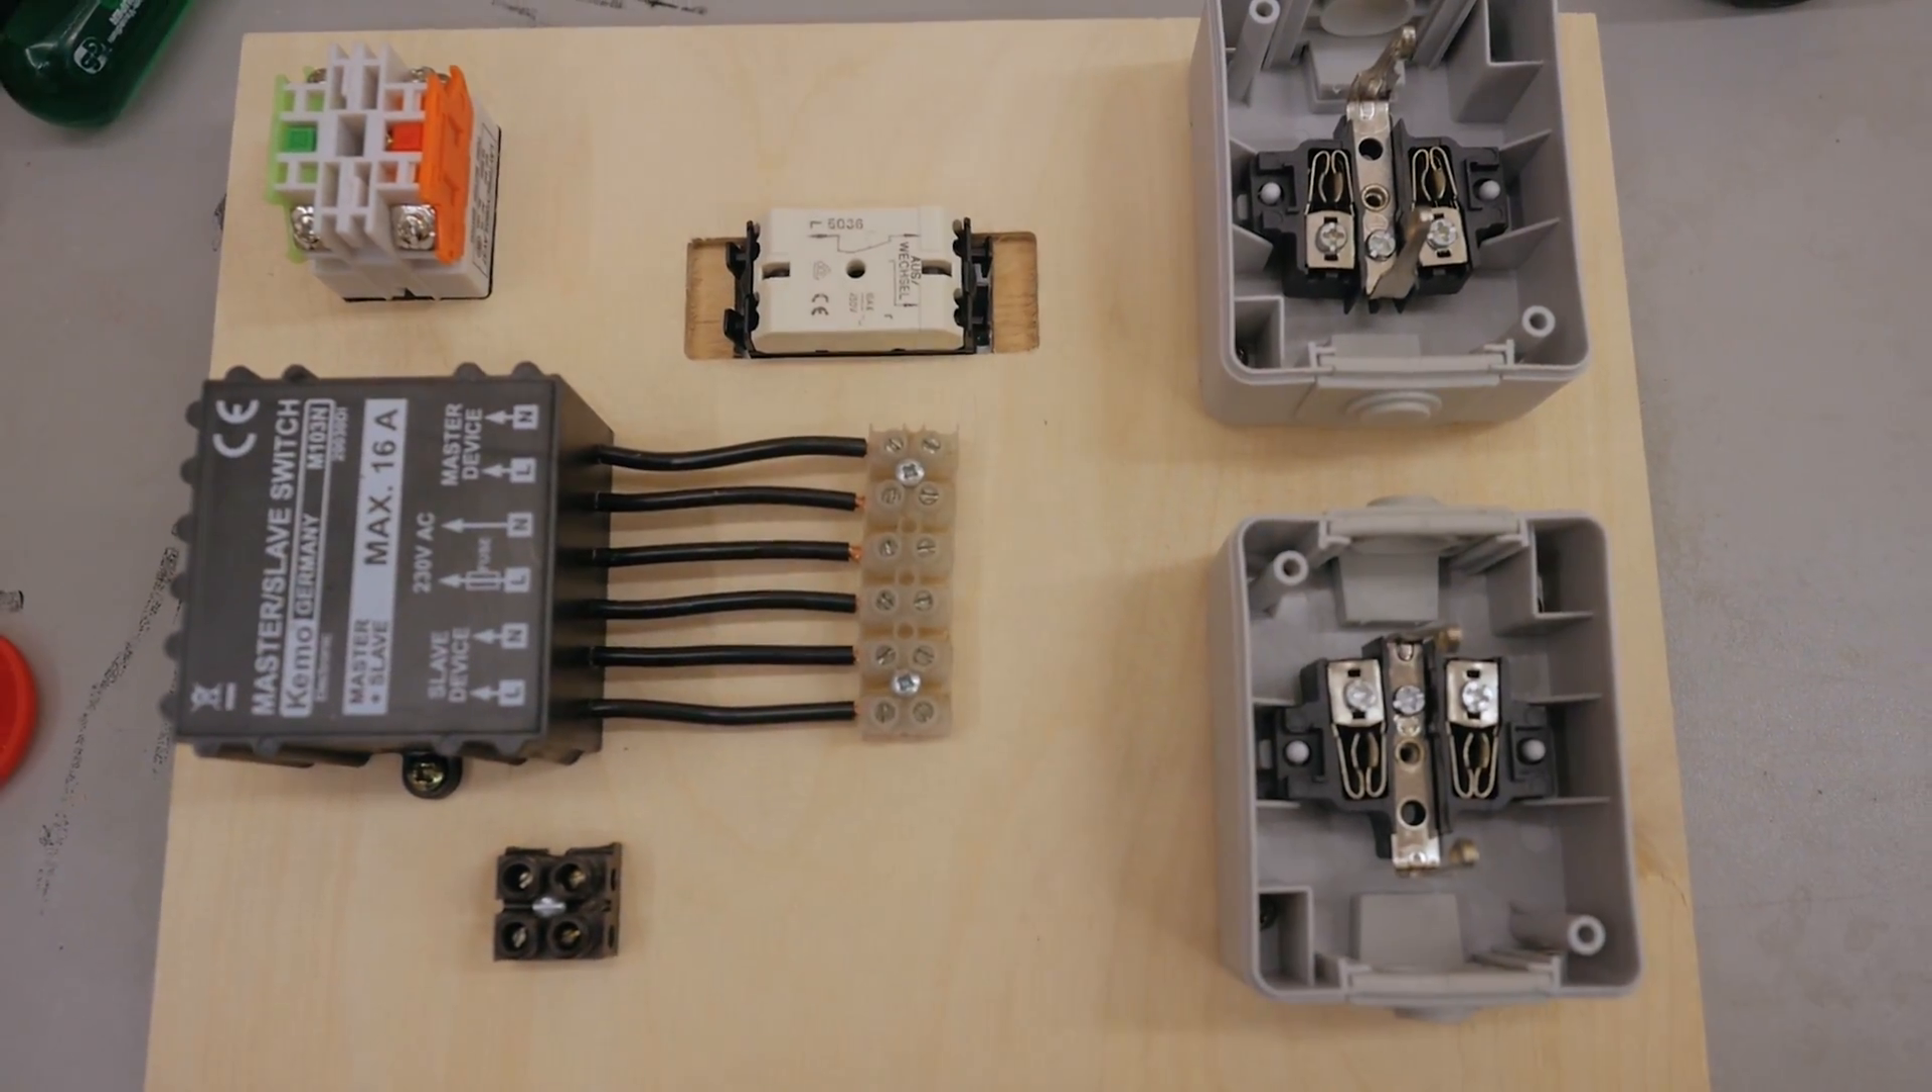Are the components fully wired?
No.